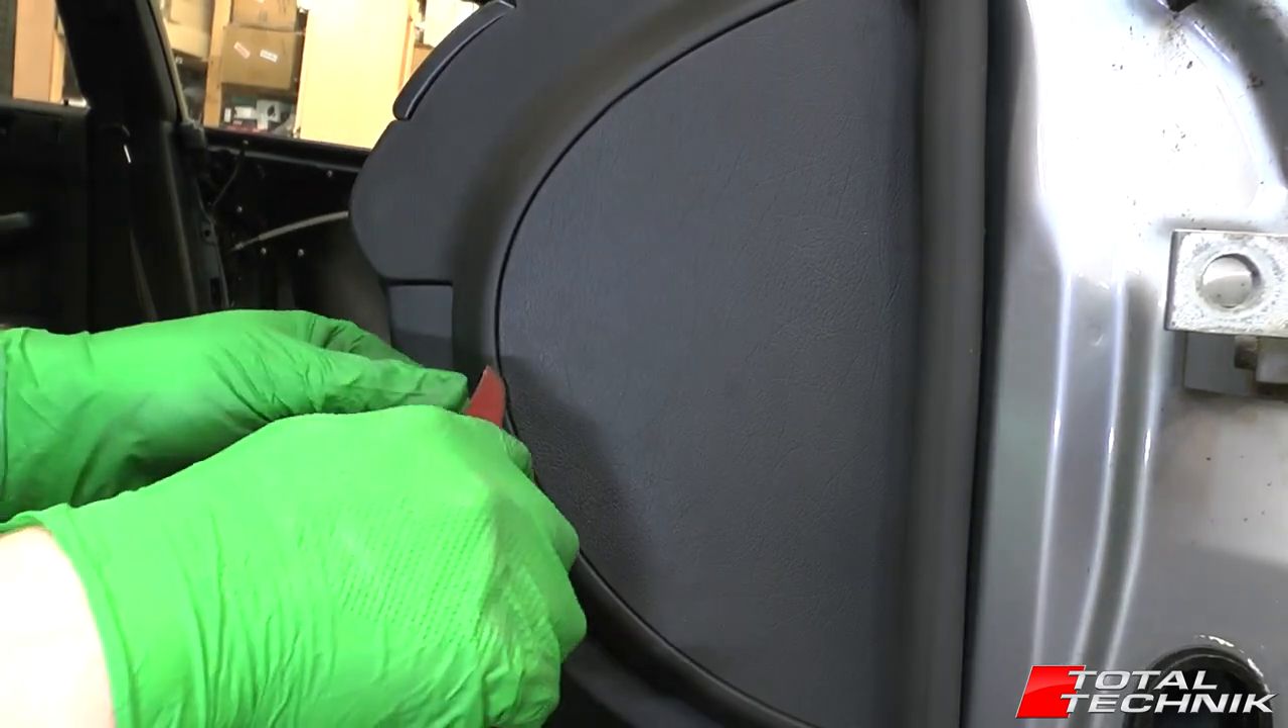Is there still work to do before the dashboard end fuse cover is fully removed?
Yes.